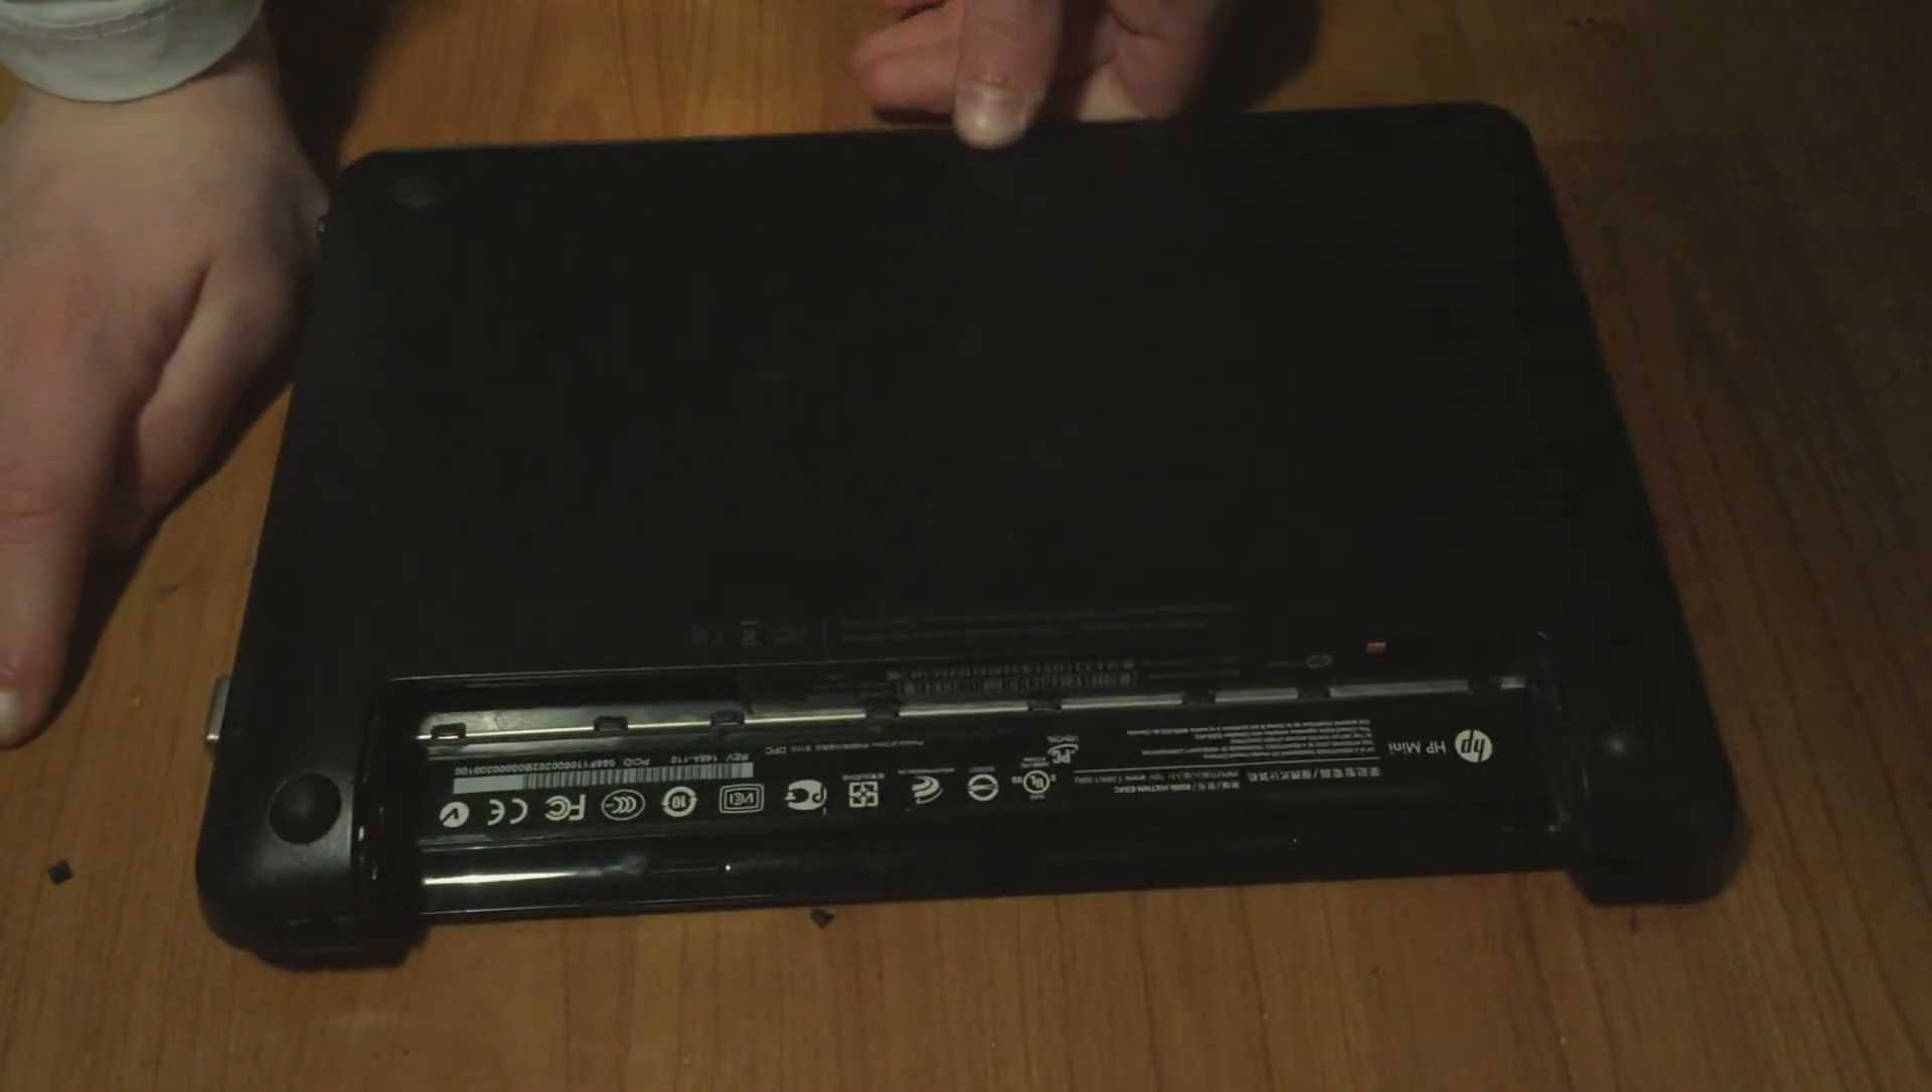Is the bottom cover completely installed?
Yes.